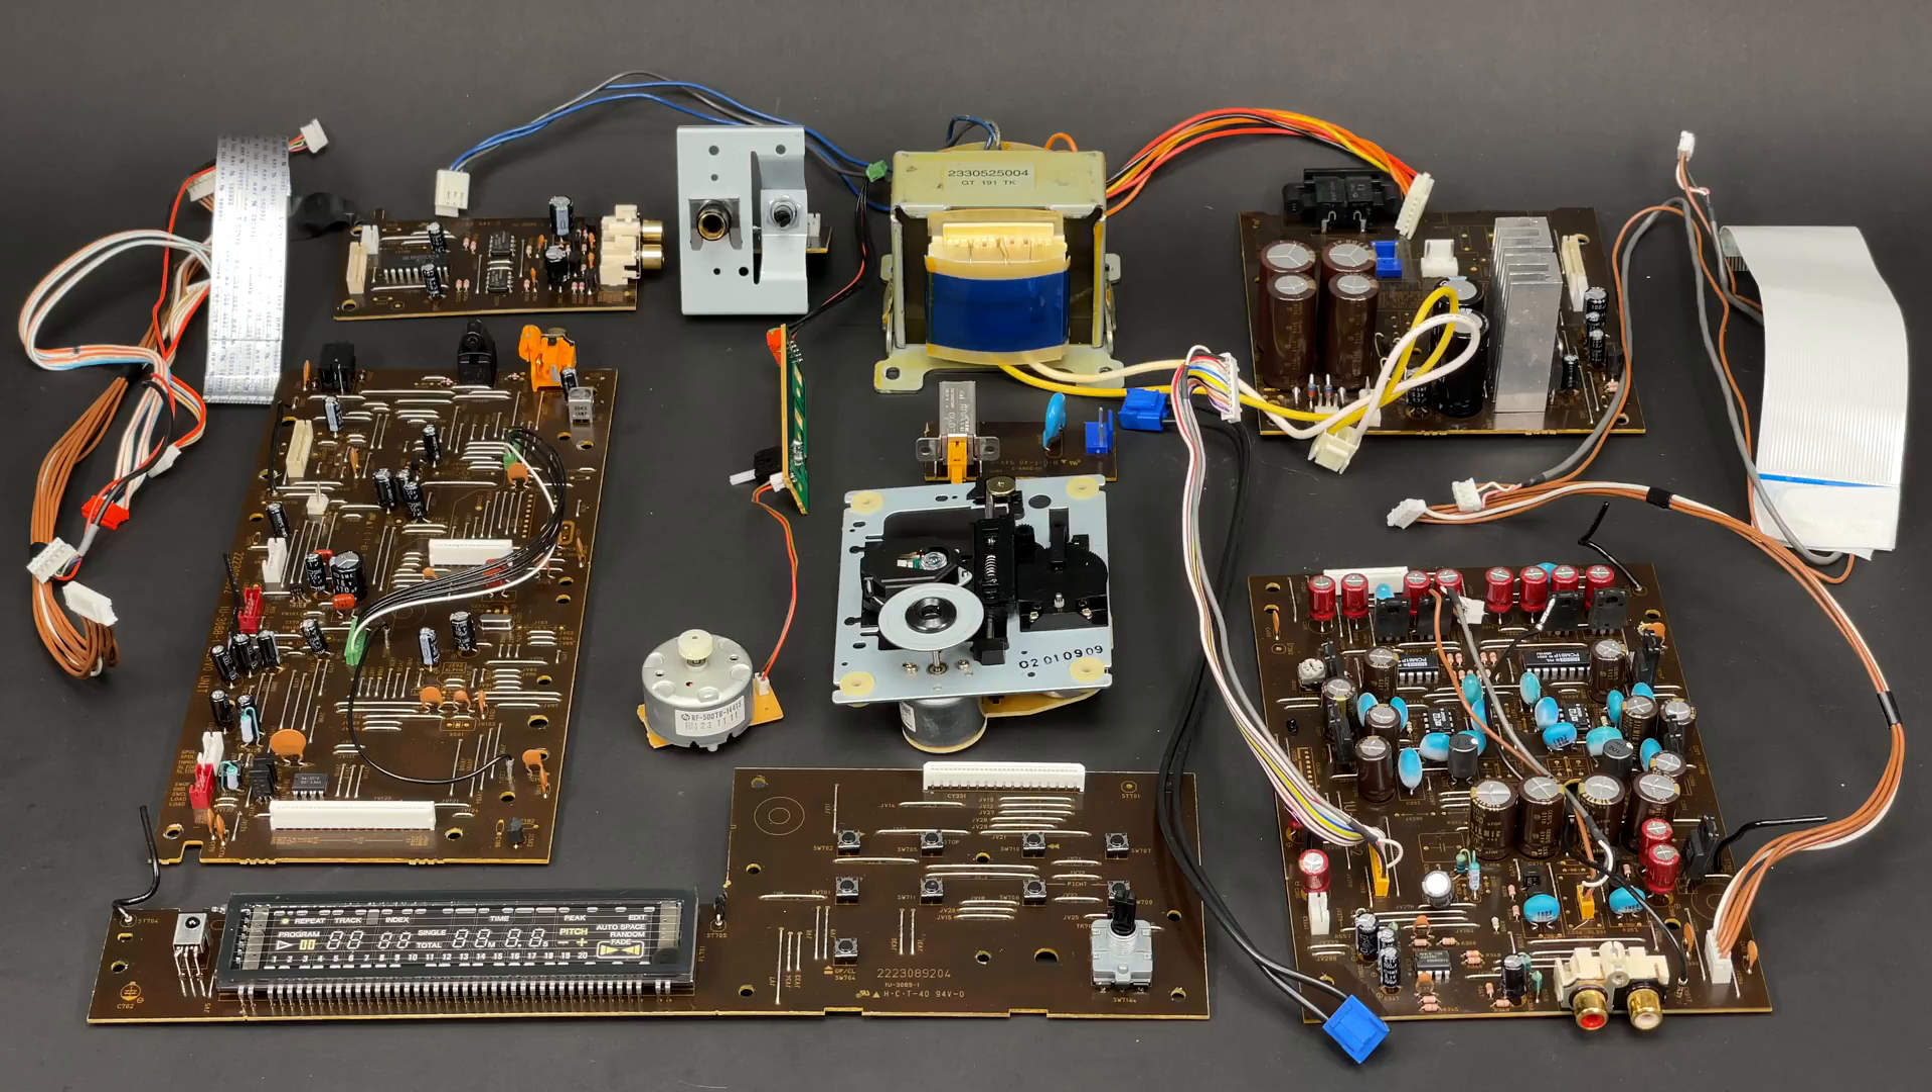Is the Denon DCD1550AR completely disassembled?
Yes.